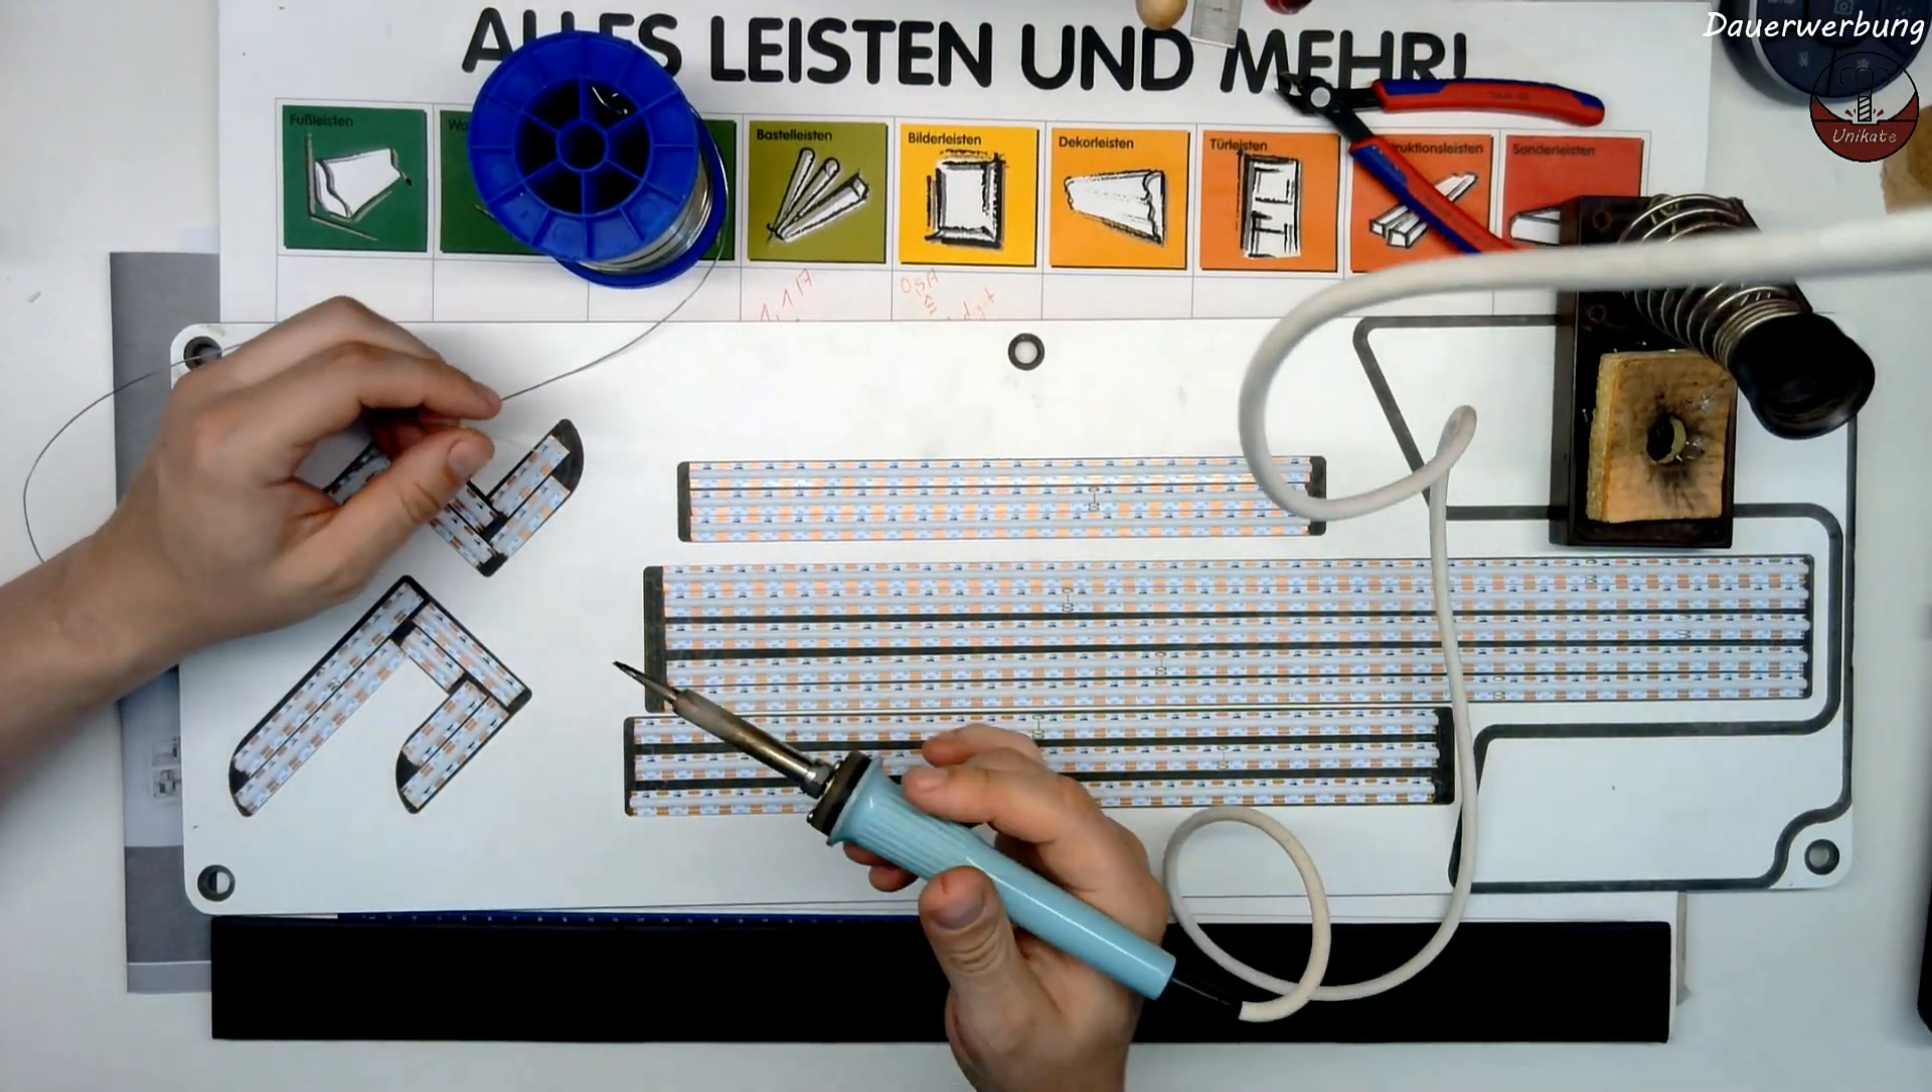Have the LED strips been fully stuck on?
Yes.